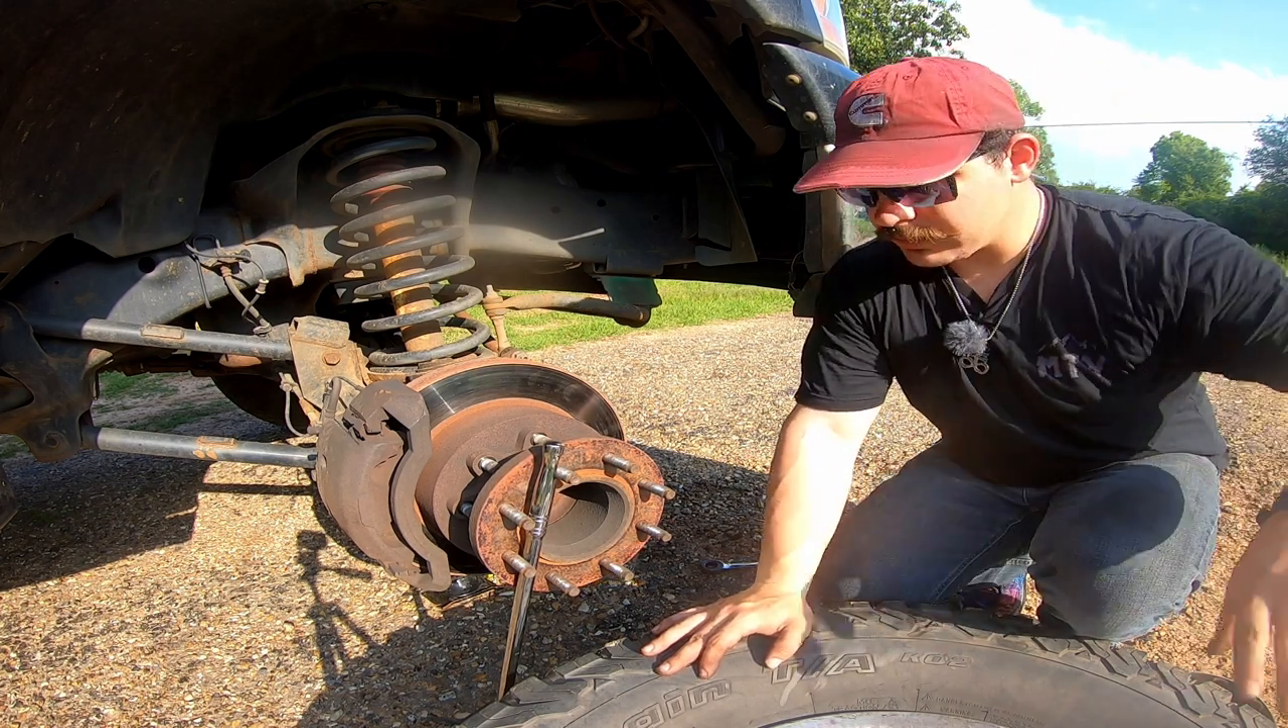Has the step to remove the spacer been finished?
No.